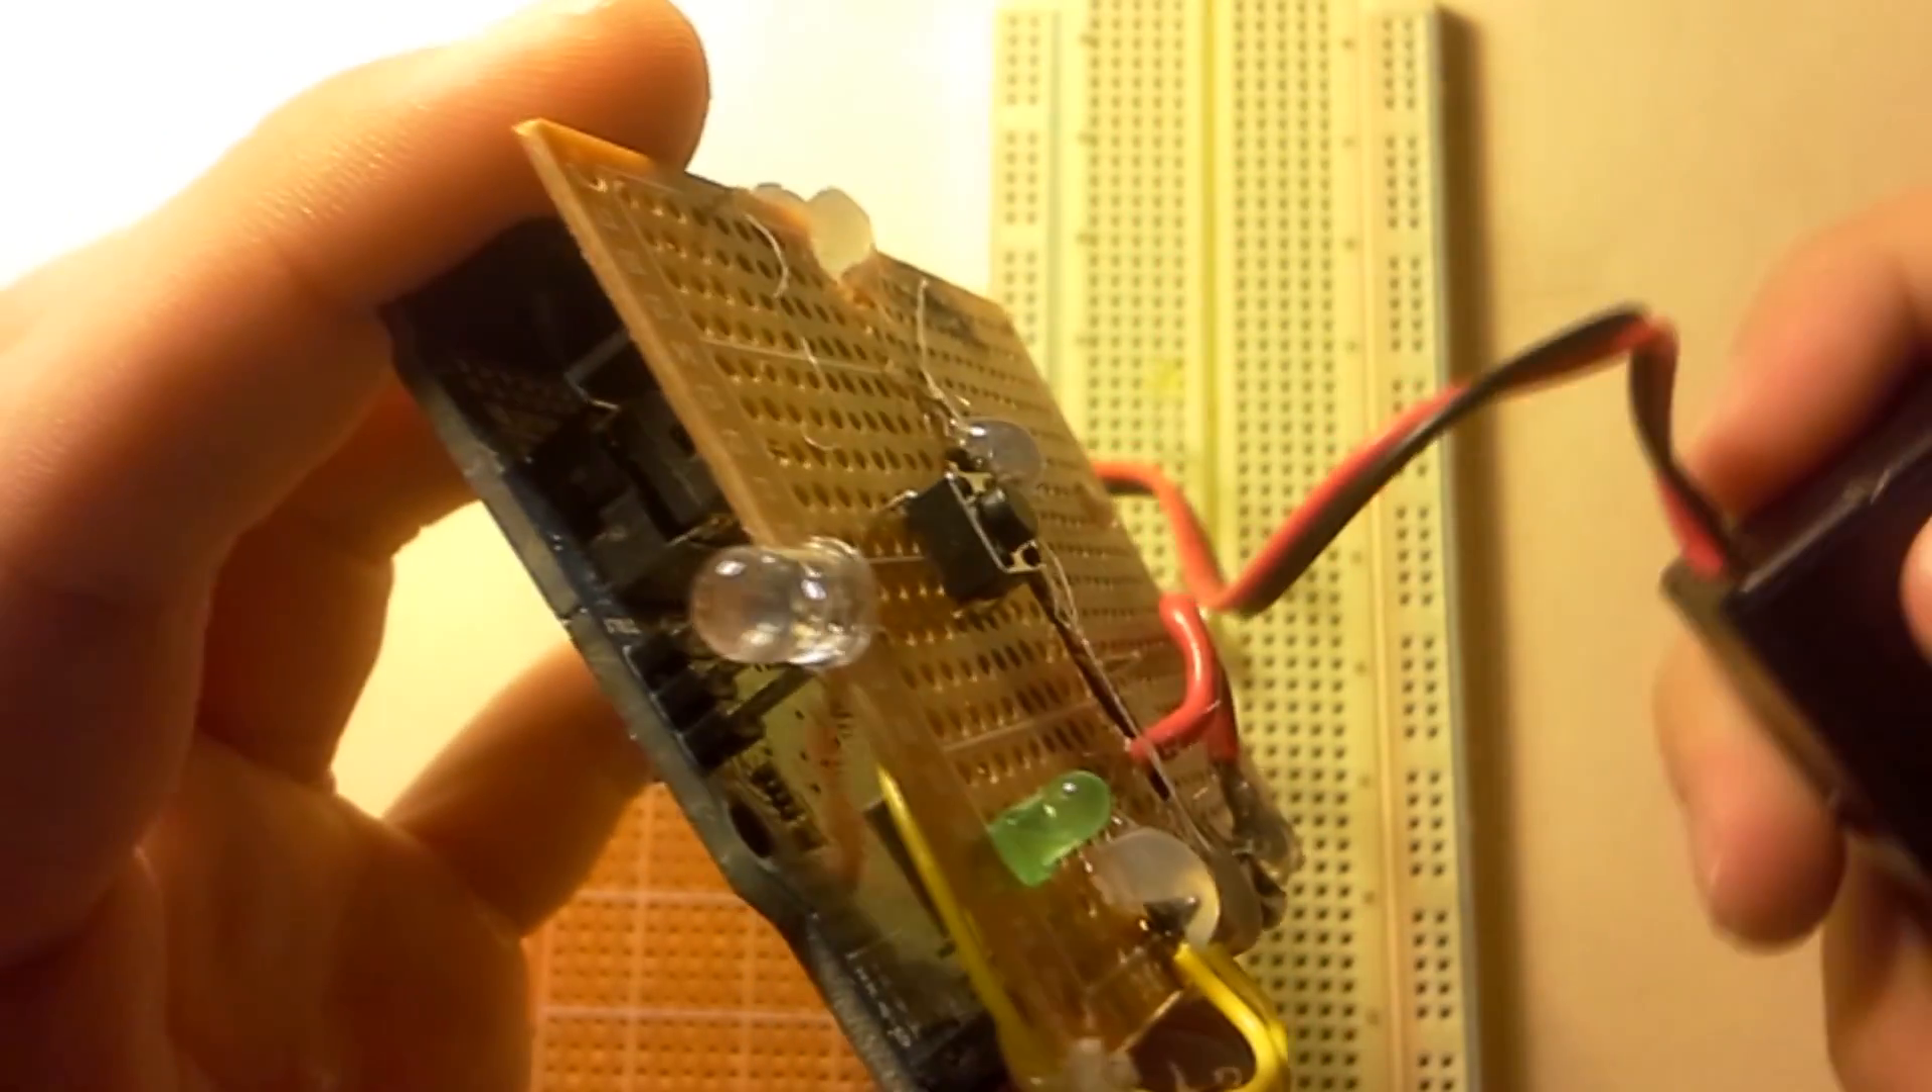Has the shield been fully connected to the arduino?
Yes.